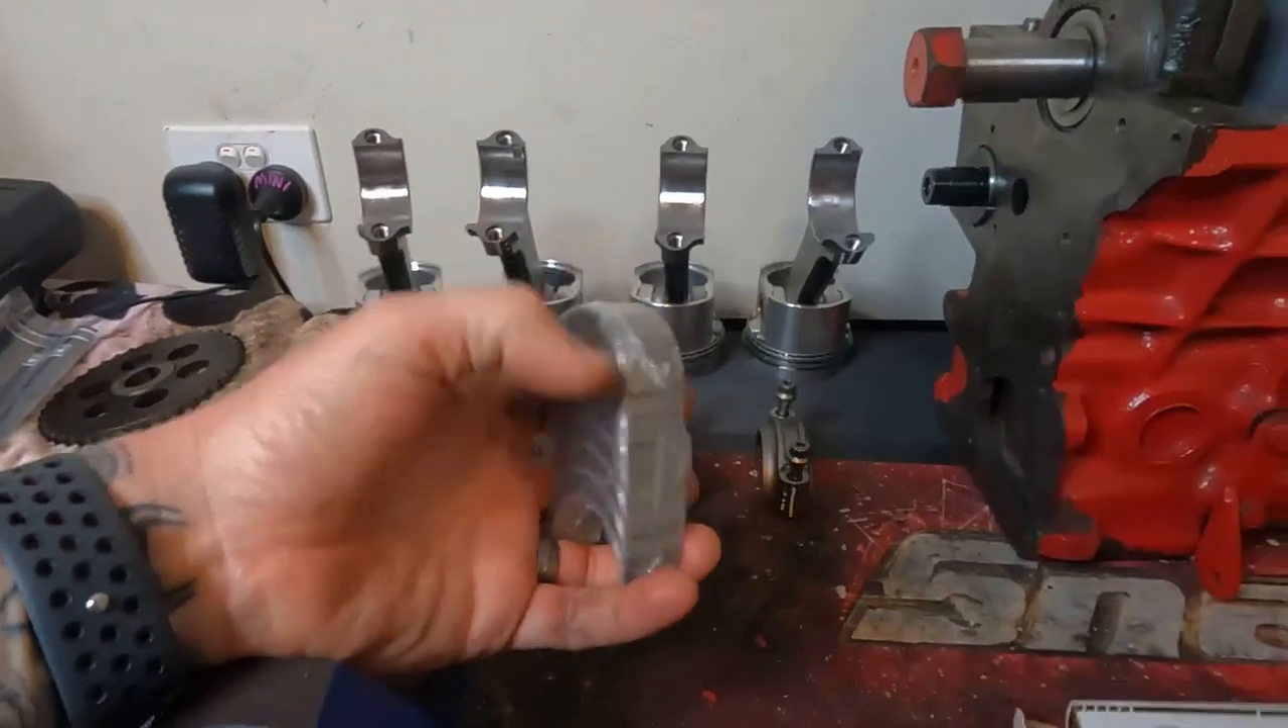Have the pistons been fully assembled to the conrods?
Yes.